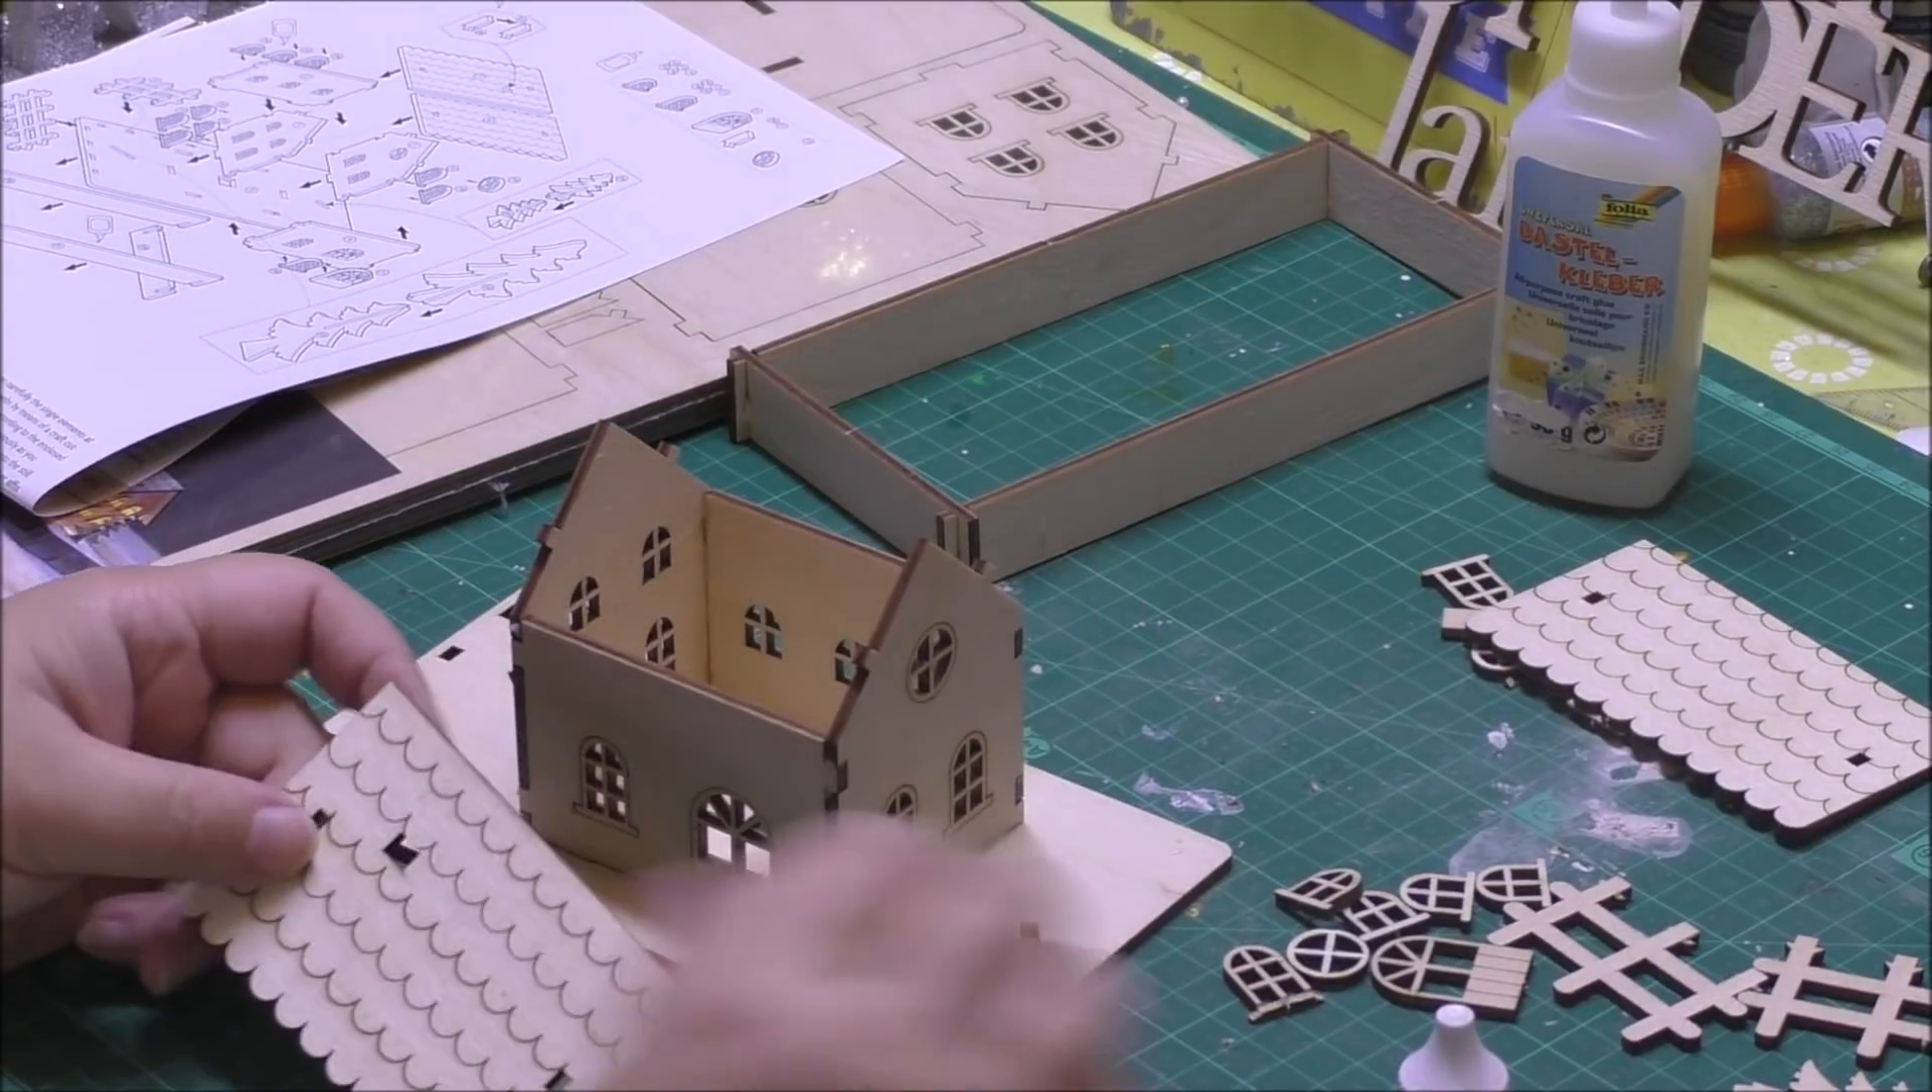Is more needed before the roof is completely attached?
Yes.